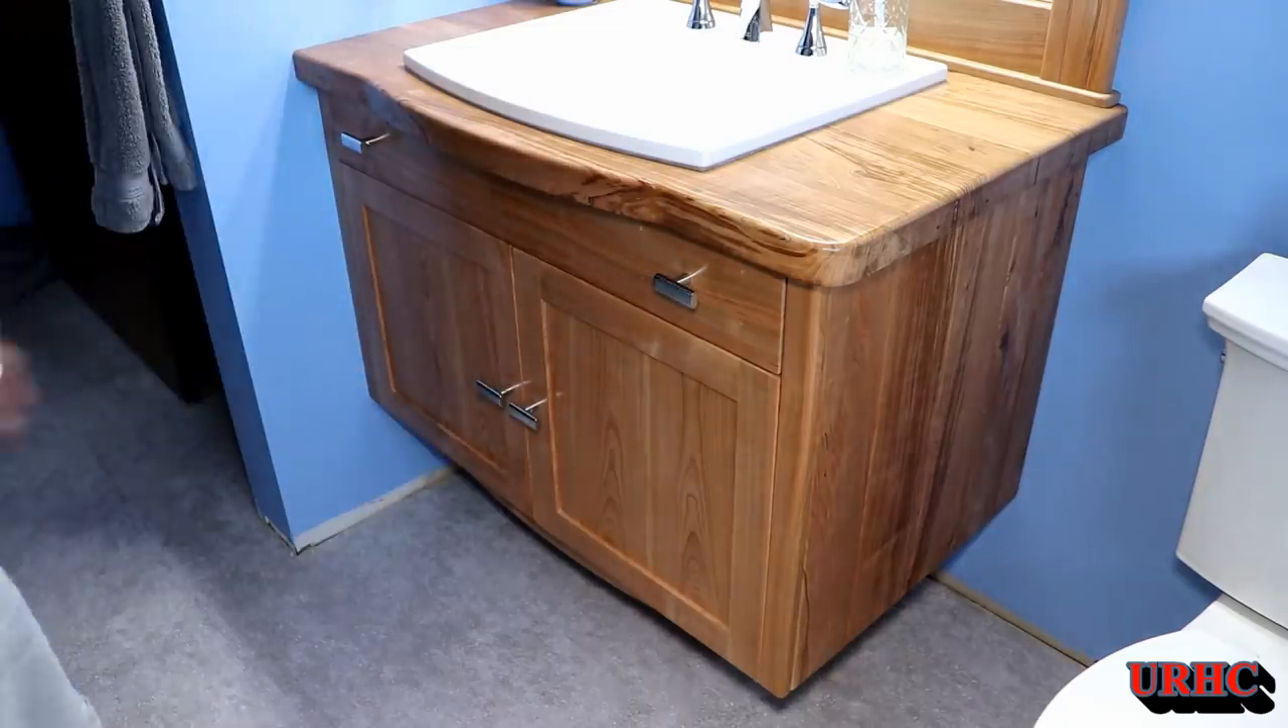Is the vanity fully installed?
Yes.